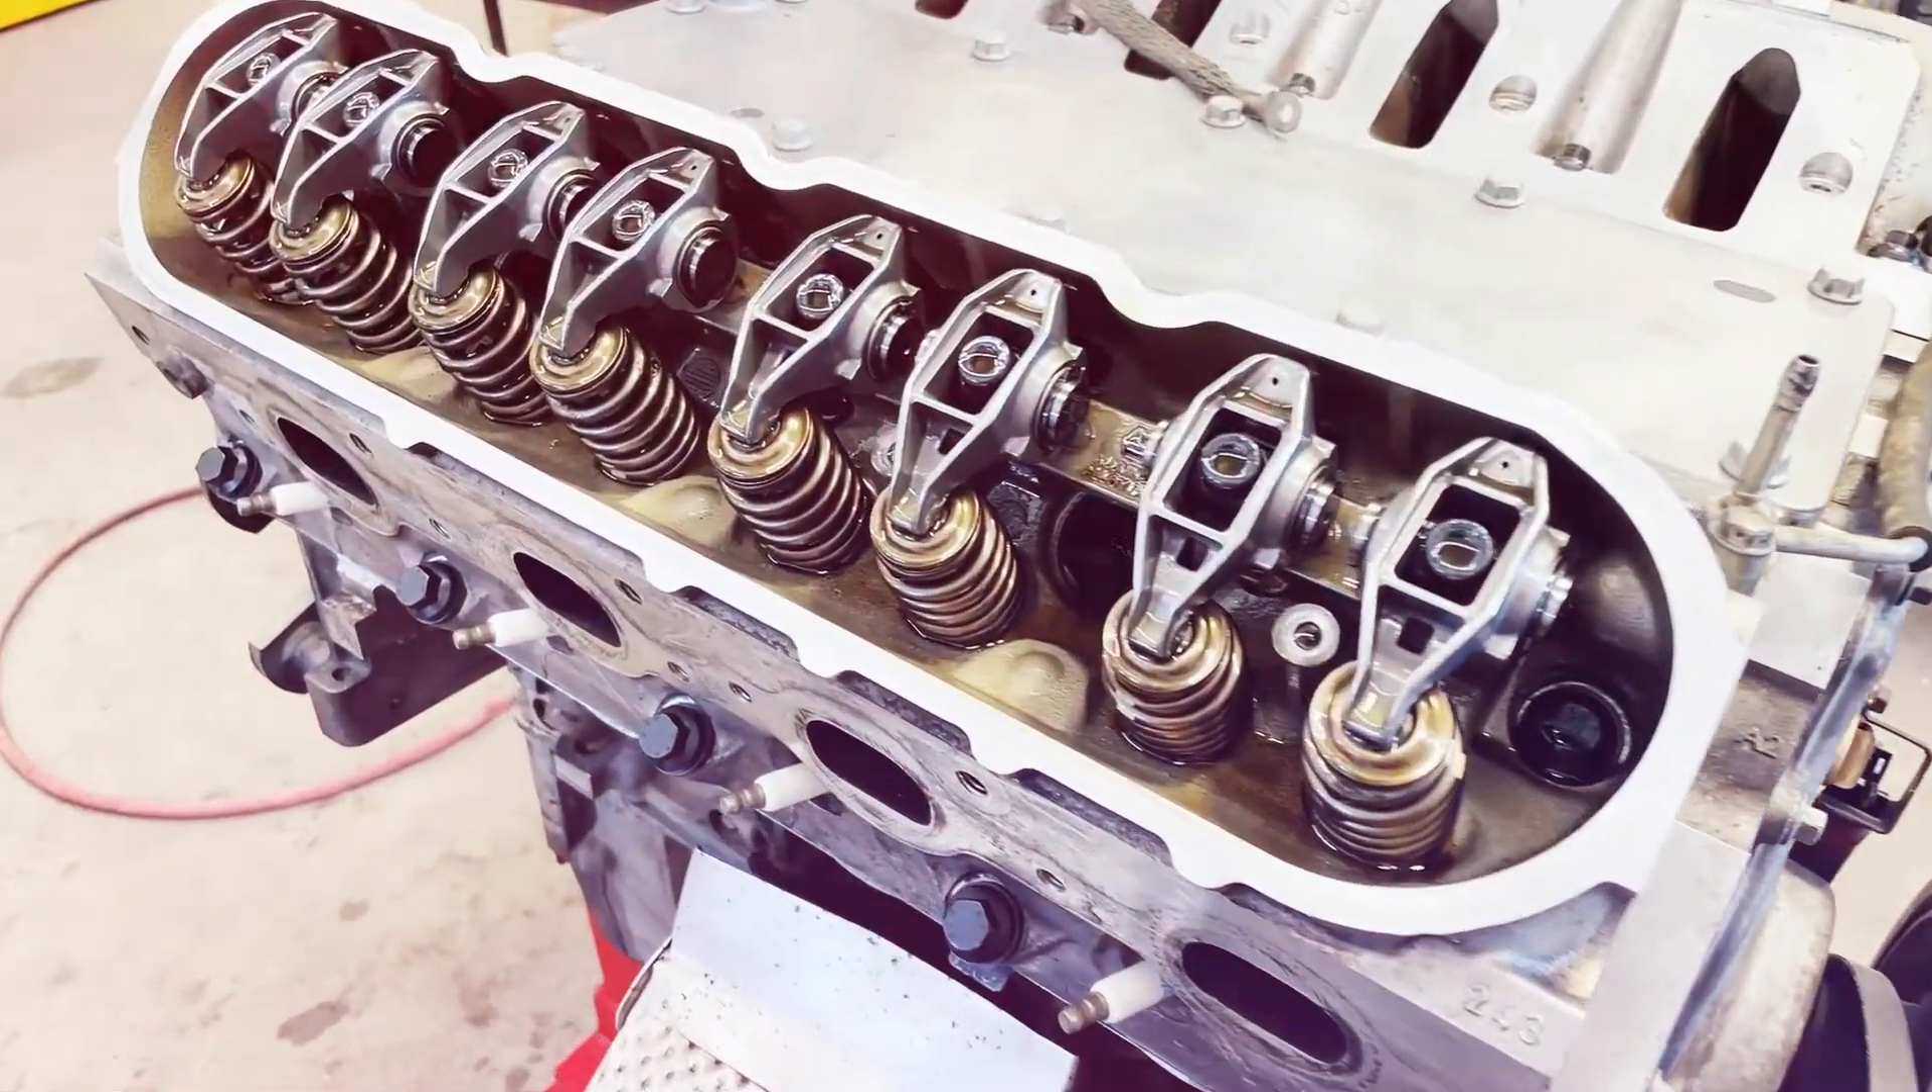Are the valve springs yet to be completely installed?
No.